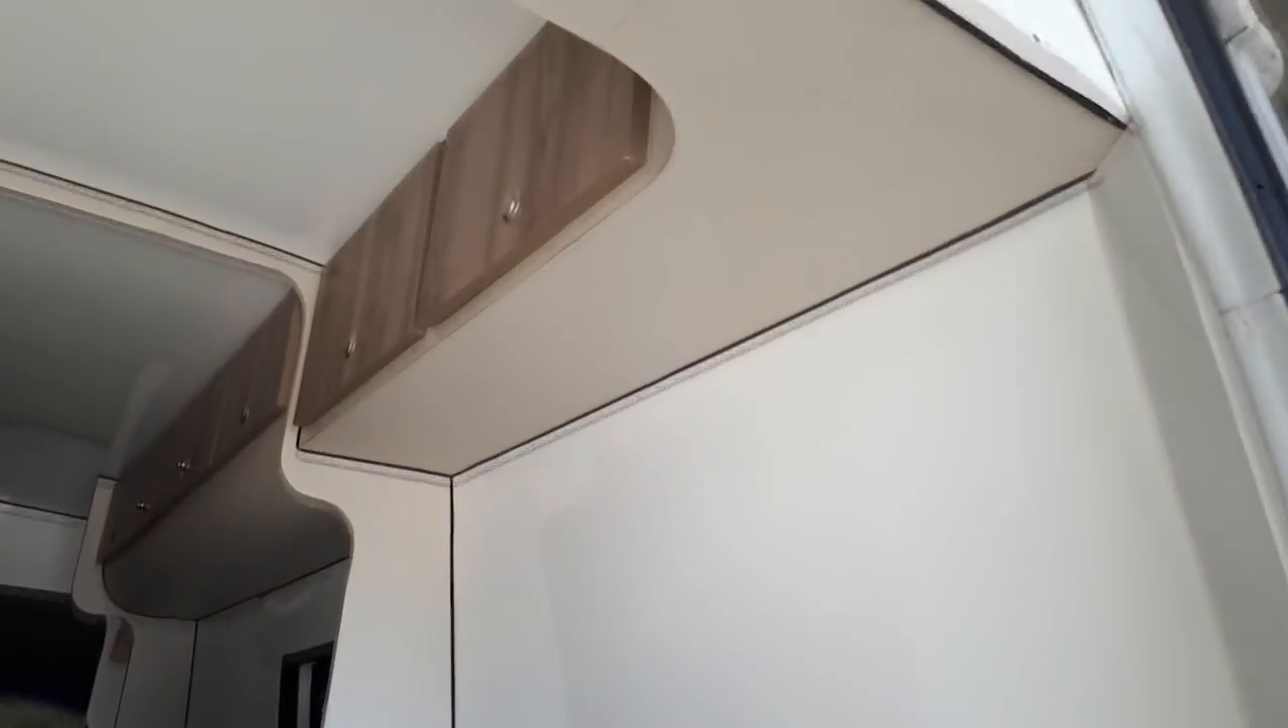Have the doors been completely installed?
Yes.